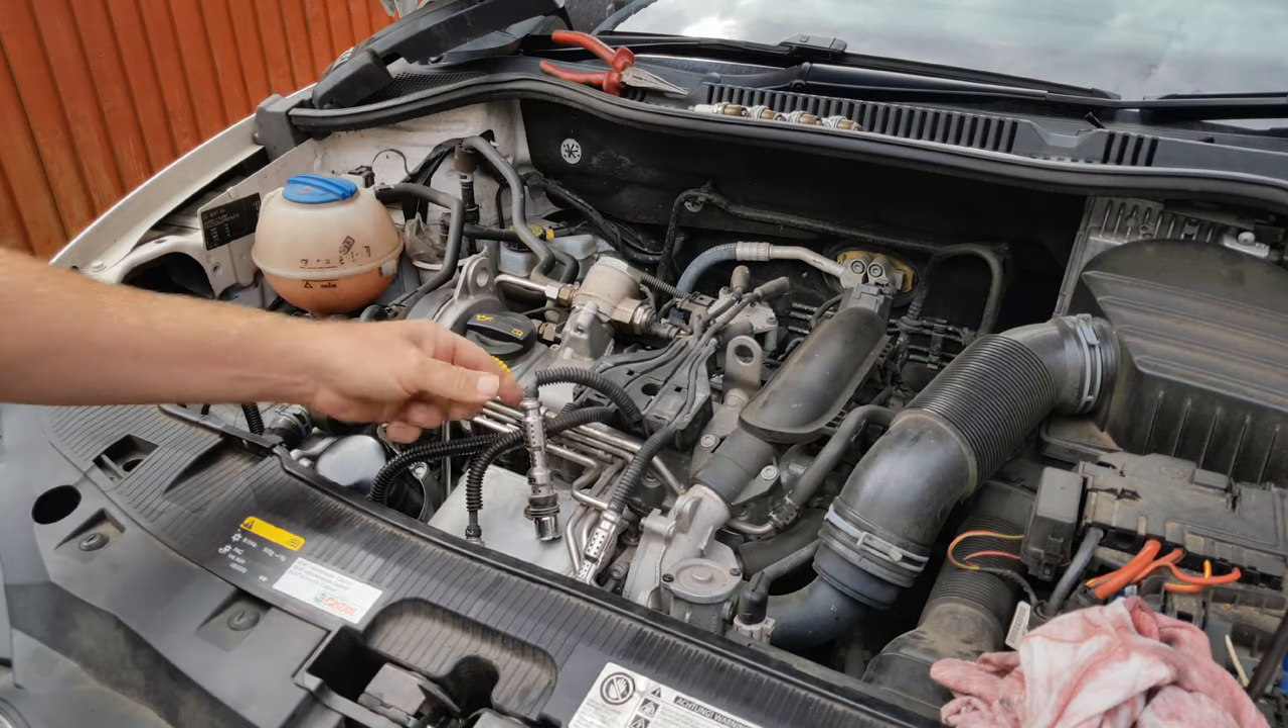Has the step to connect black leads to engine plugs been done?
No.